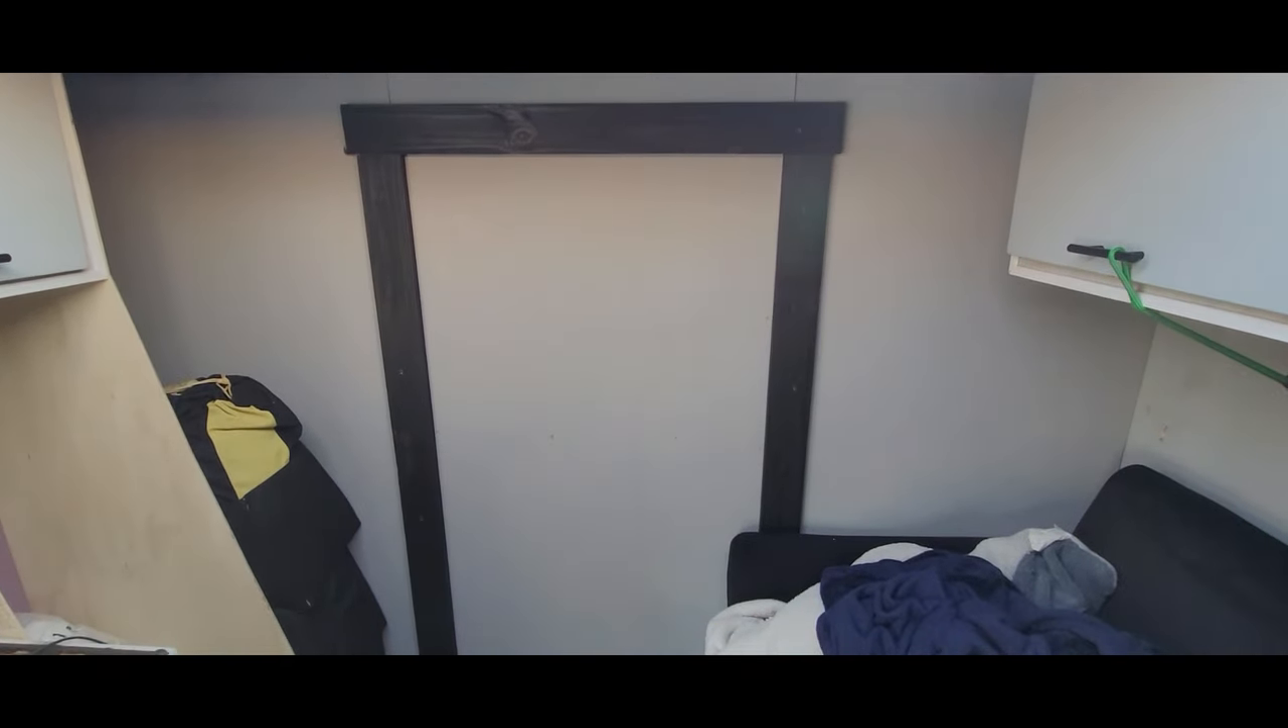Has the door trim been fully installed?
Yes.